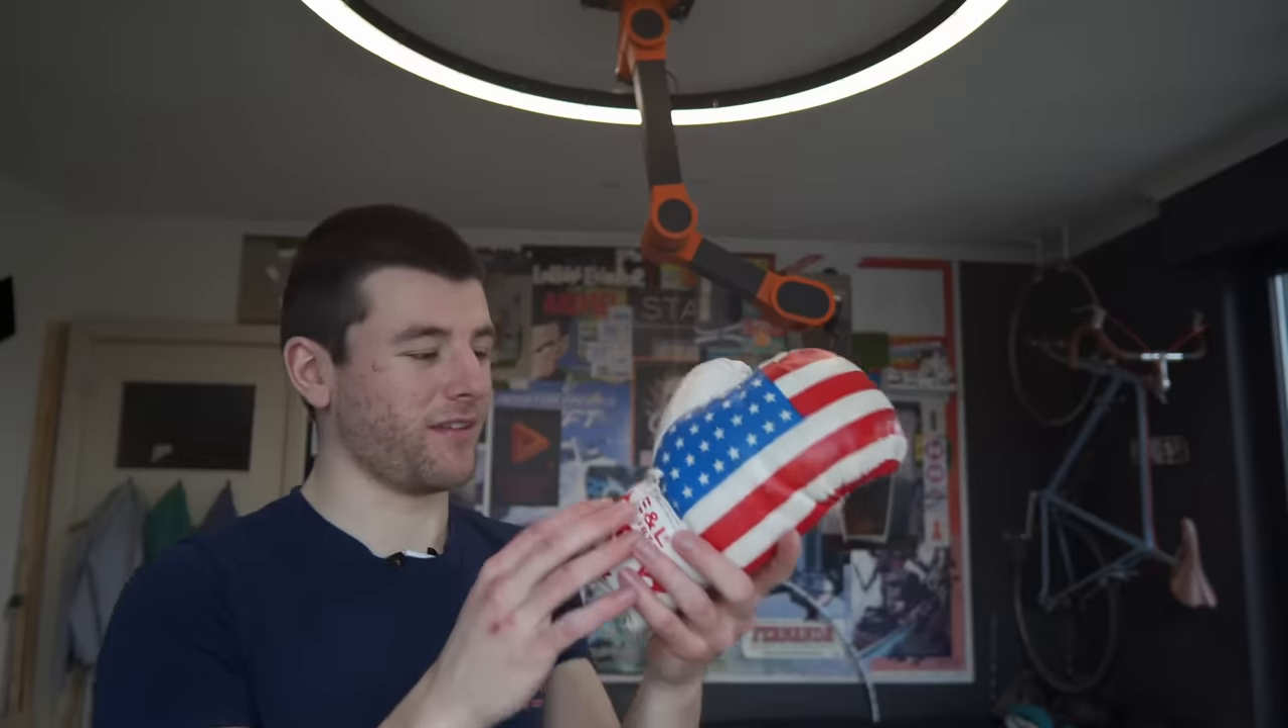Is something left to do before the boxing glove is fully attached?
Yes.